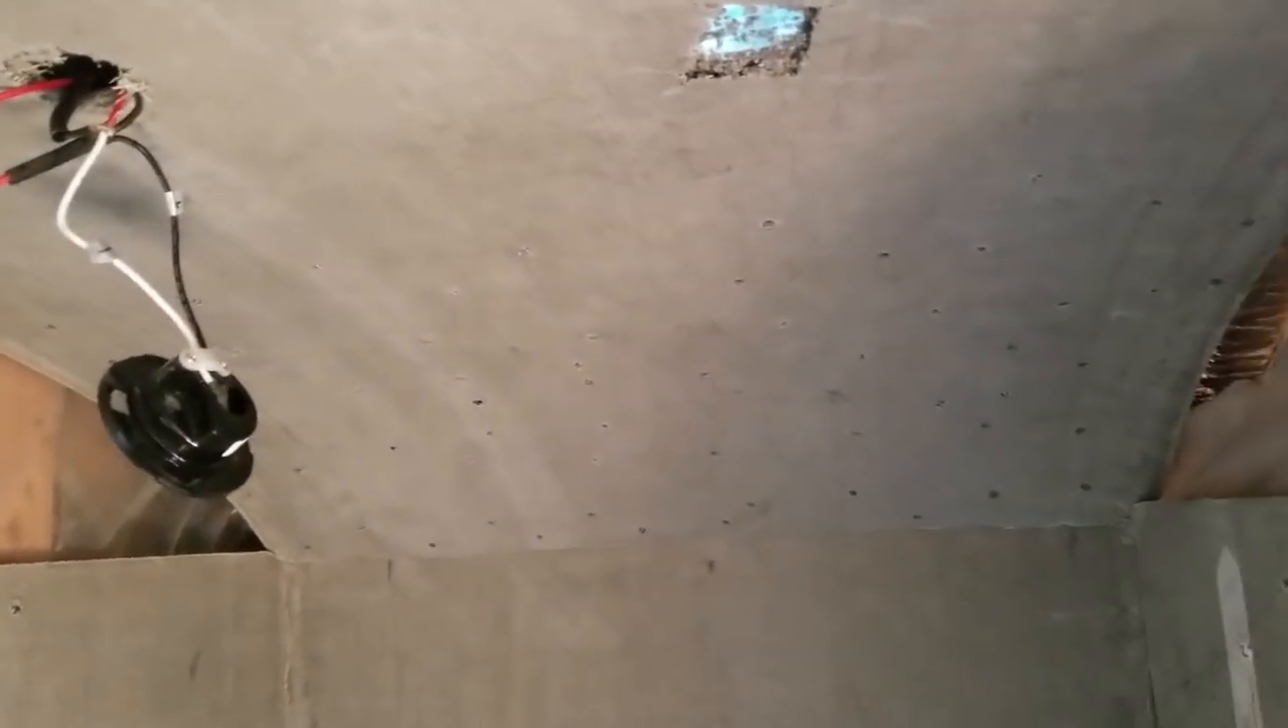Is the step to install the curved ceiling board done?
Yes.